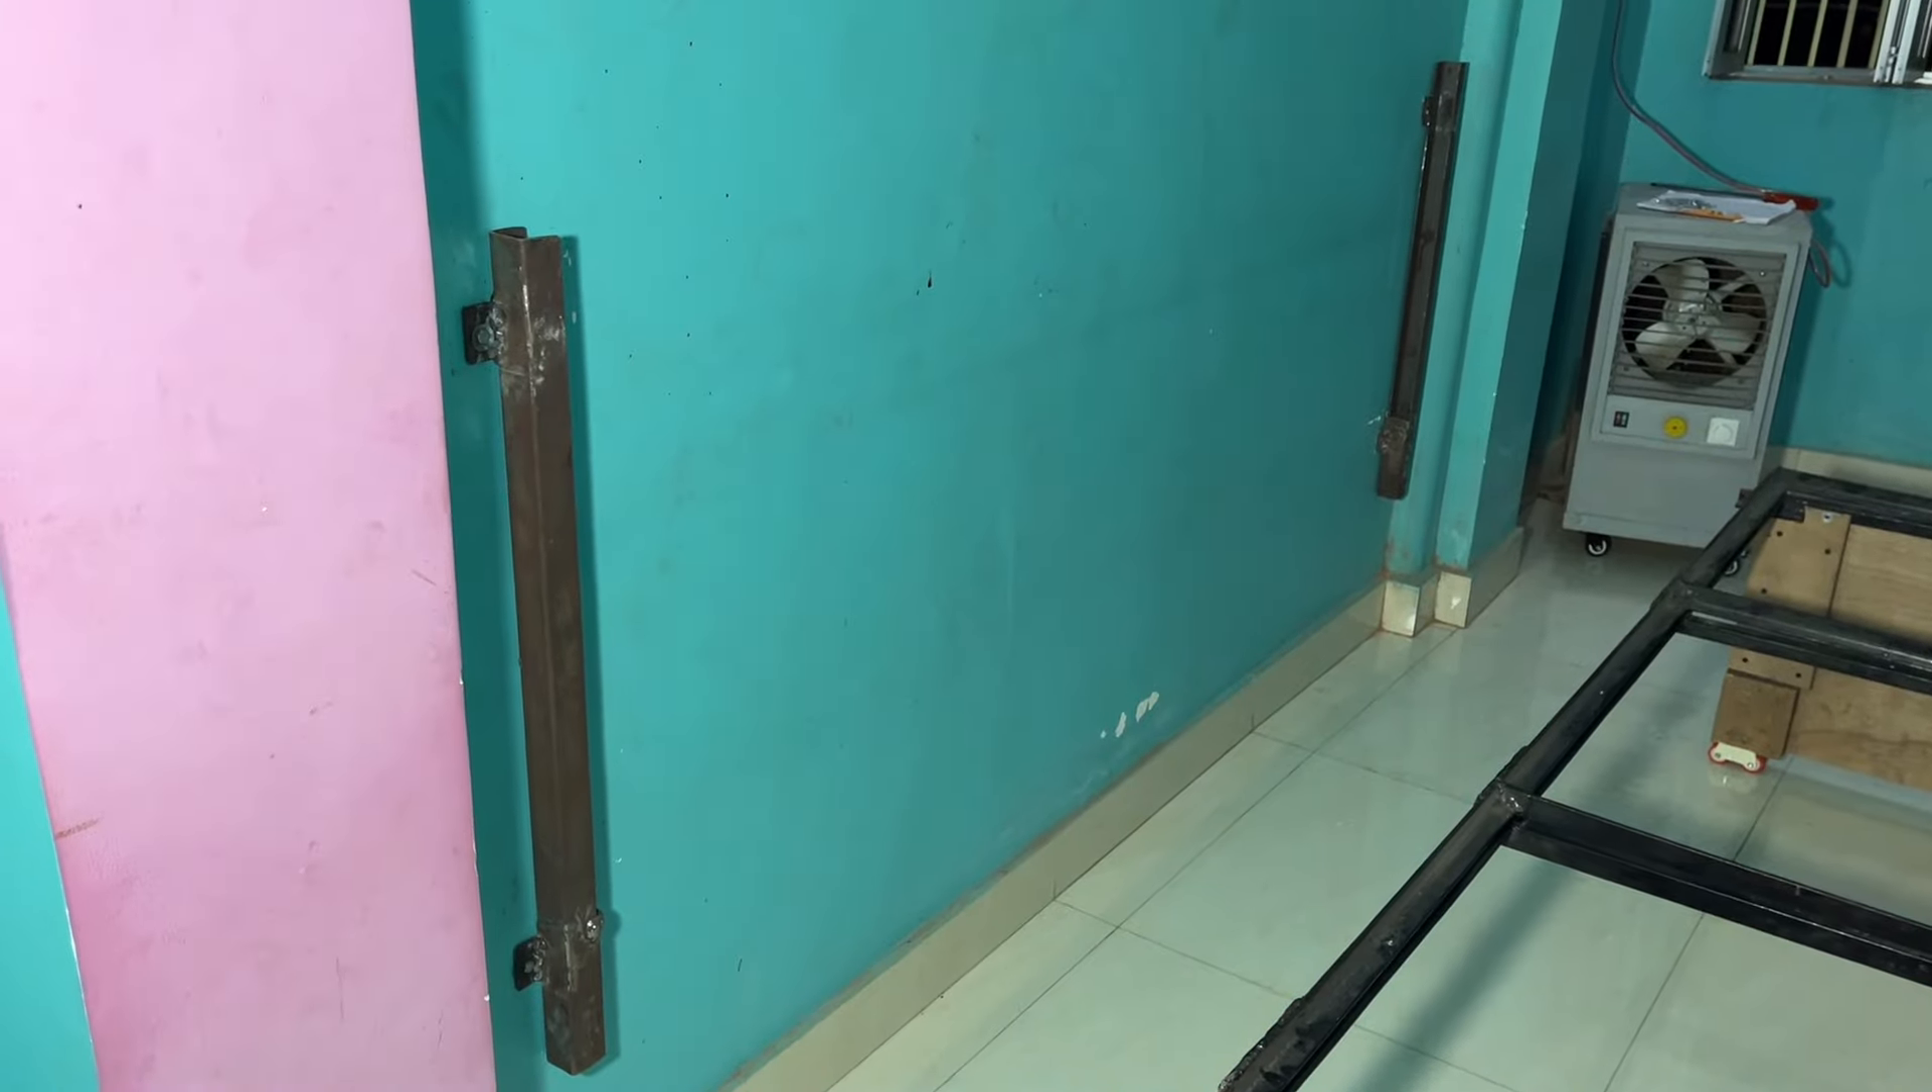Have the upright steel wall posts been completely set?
Yes.